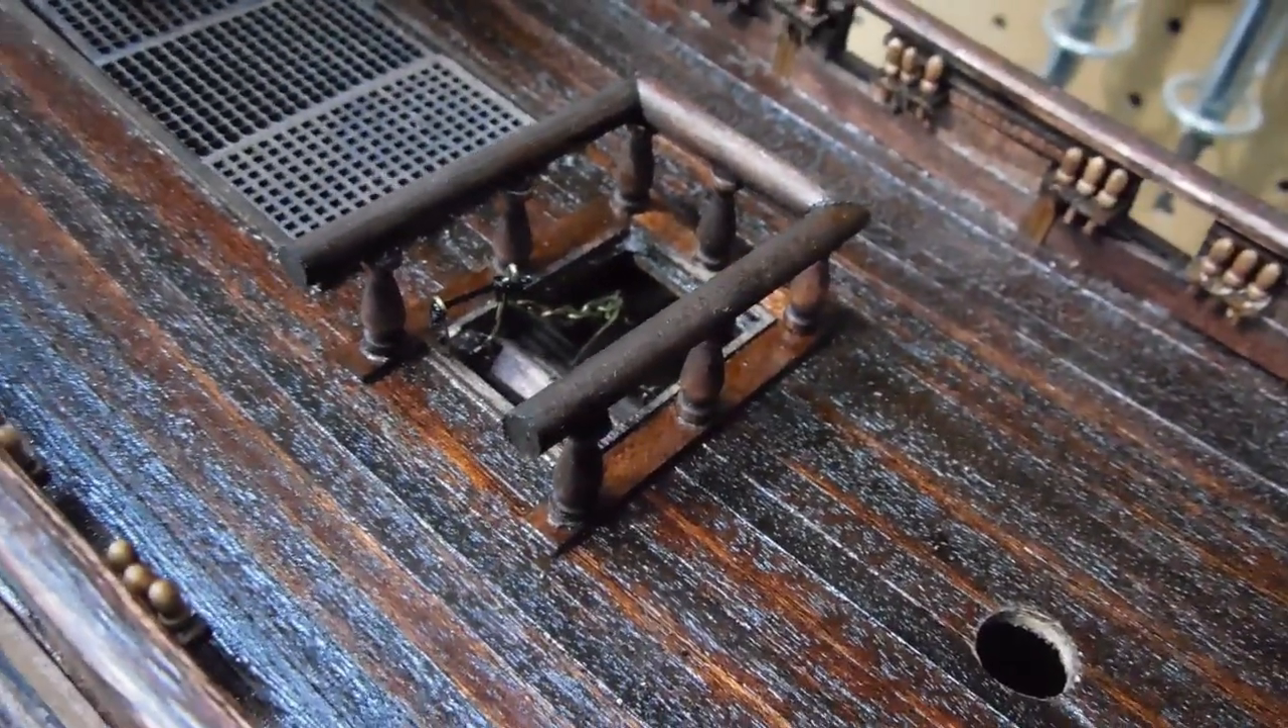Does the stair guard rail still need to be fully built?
No.